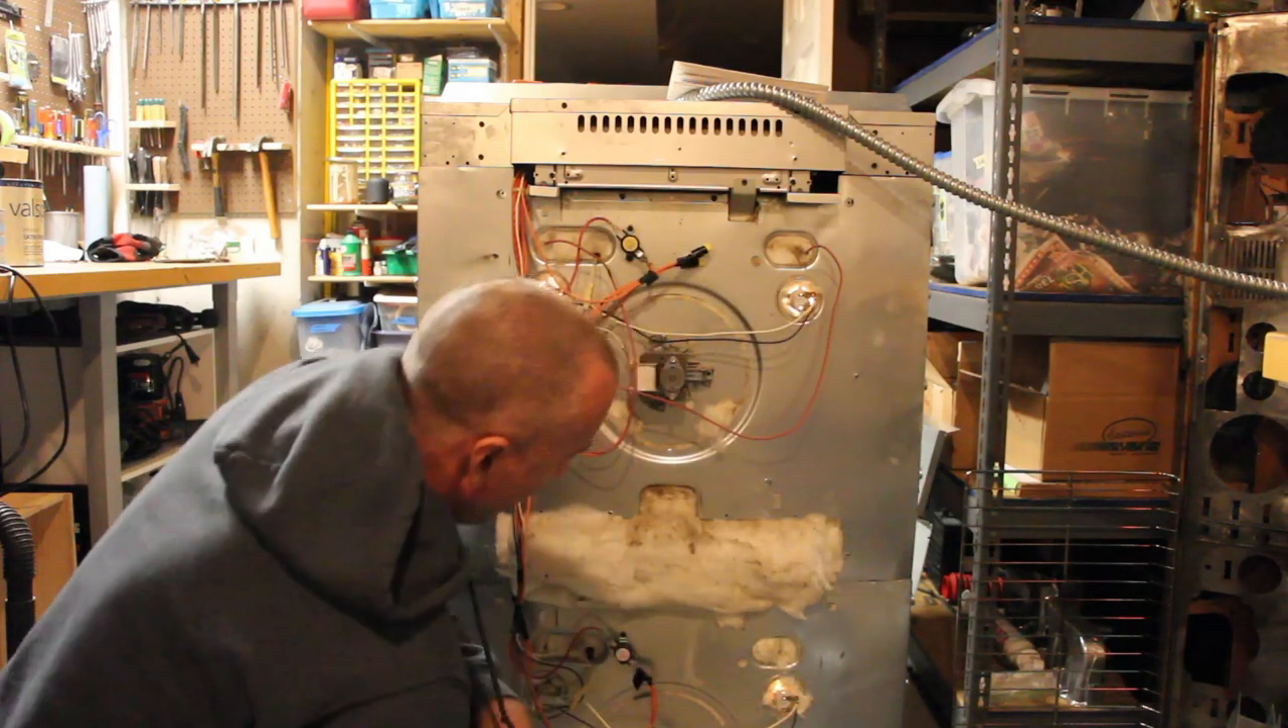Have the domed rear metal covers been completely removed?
Yes.